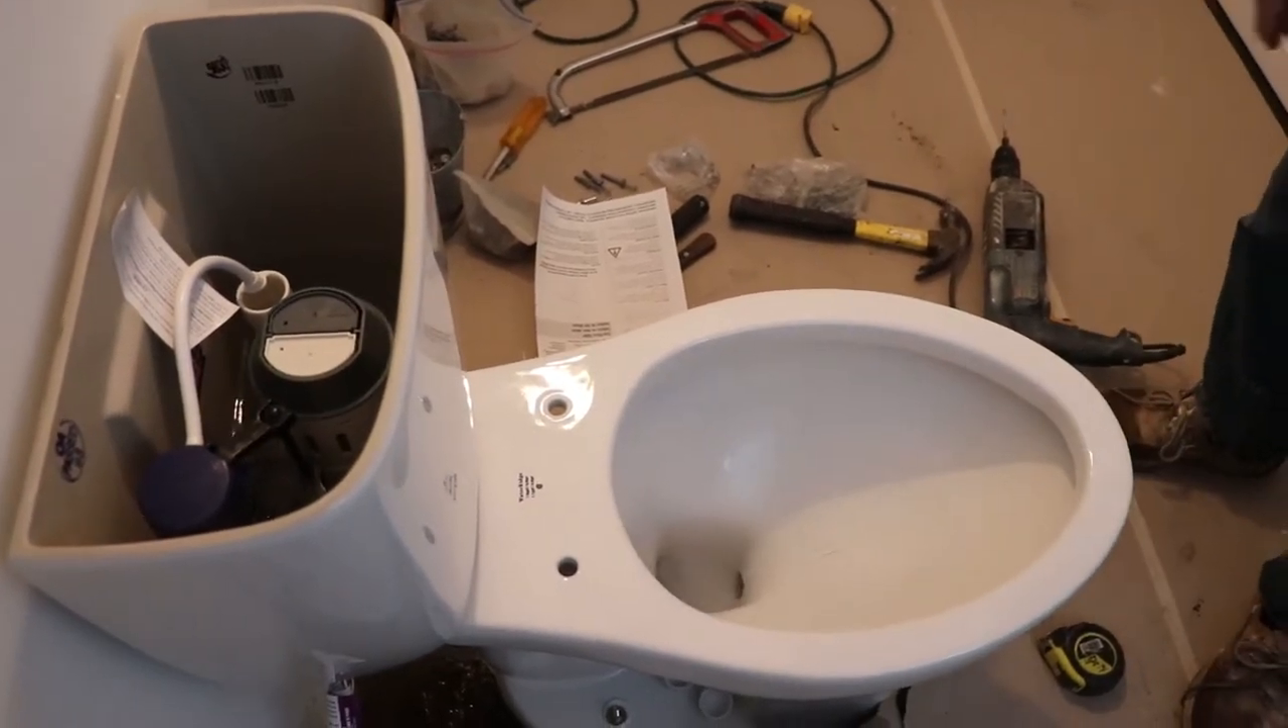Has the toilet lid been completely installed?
No.